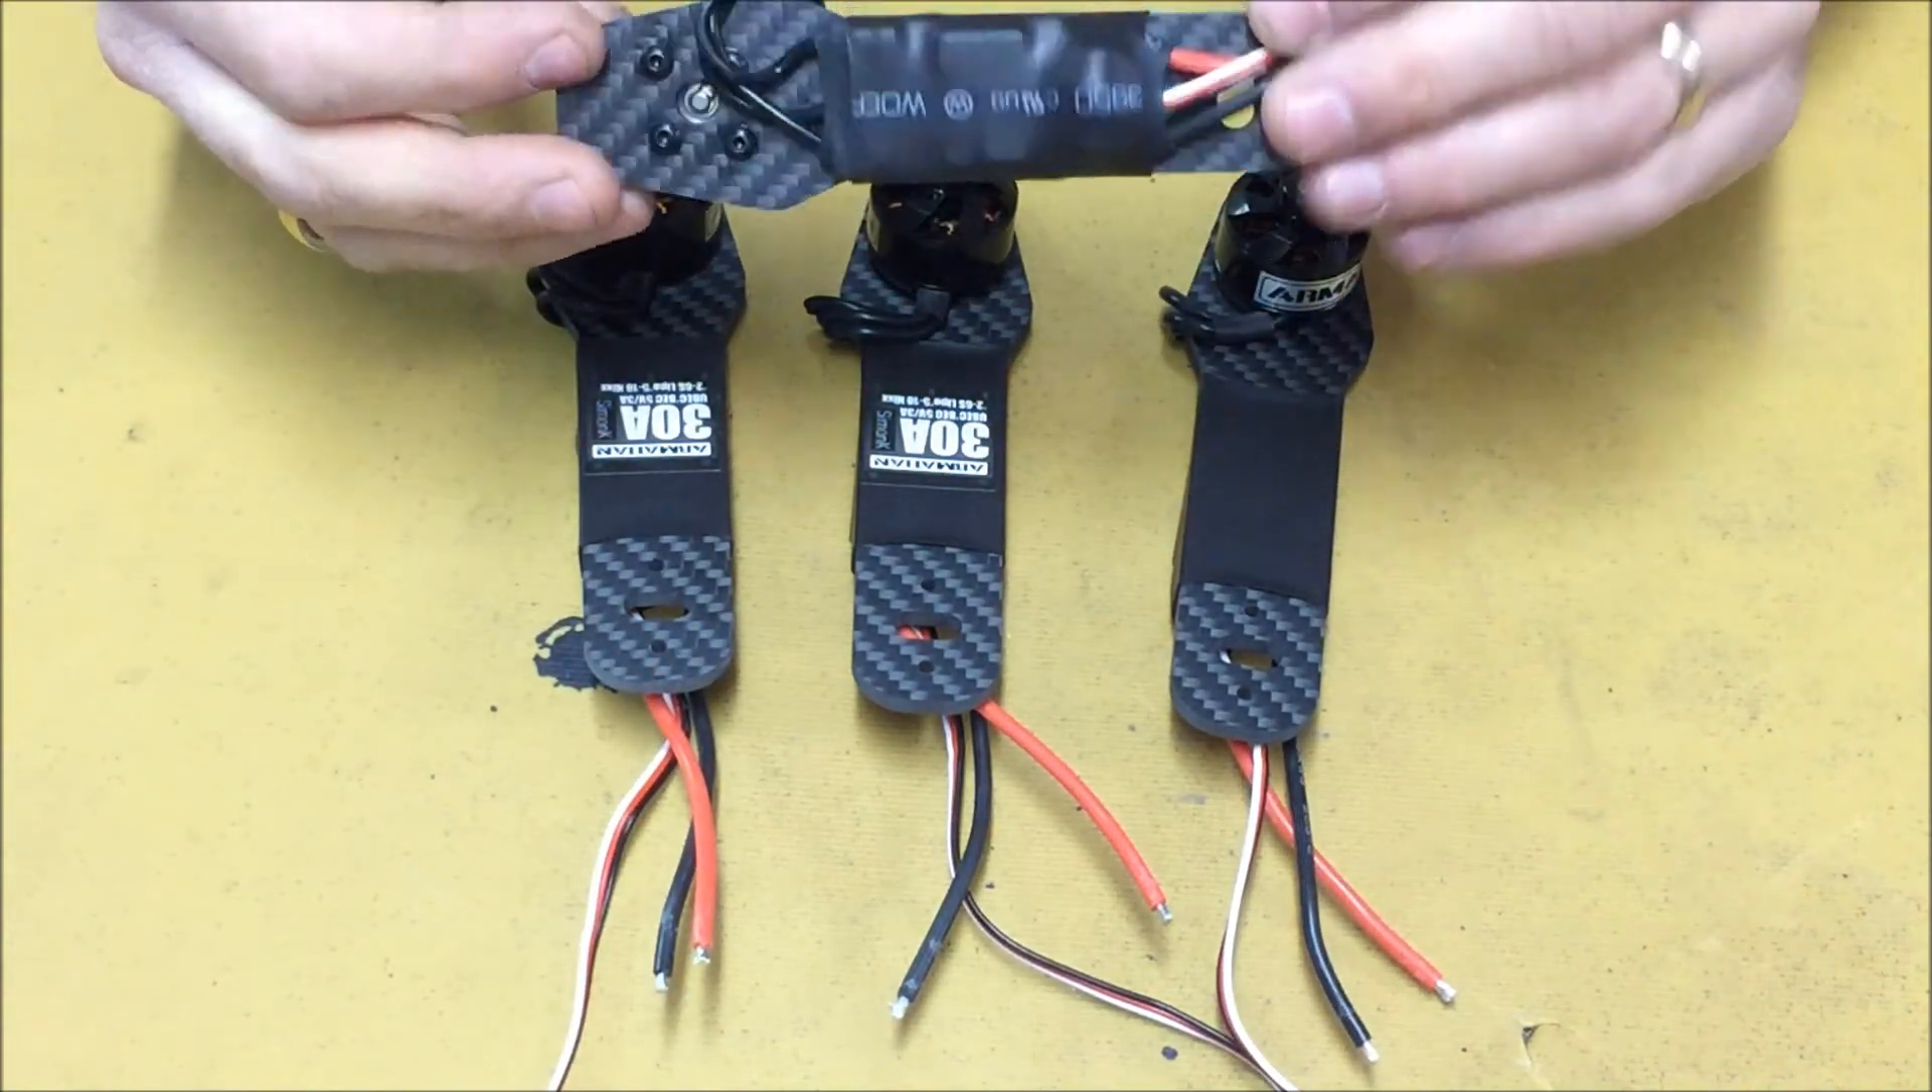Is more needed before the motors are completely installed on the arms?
No.